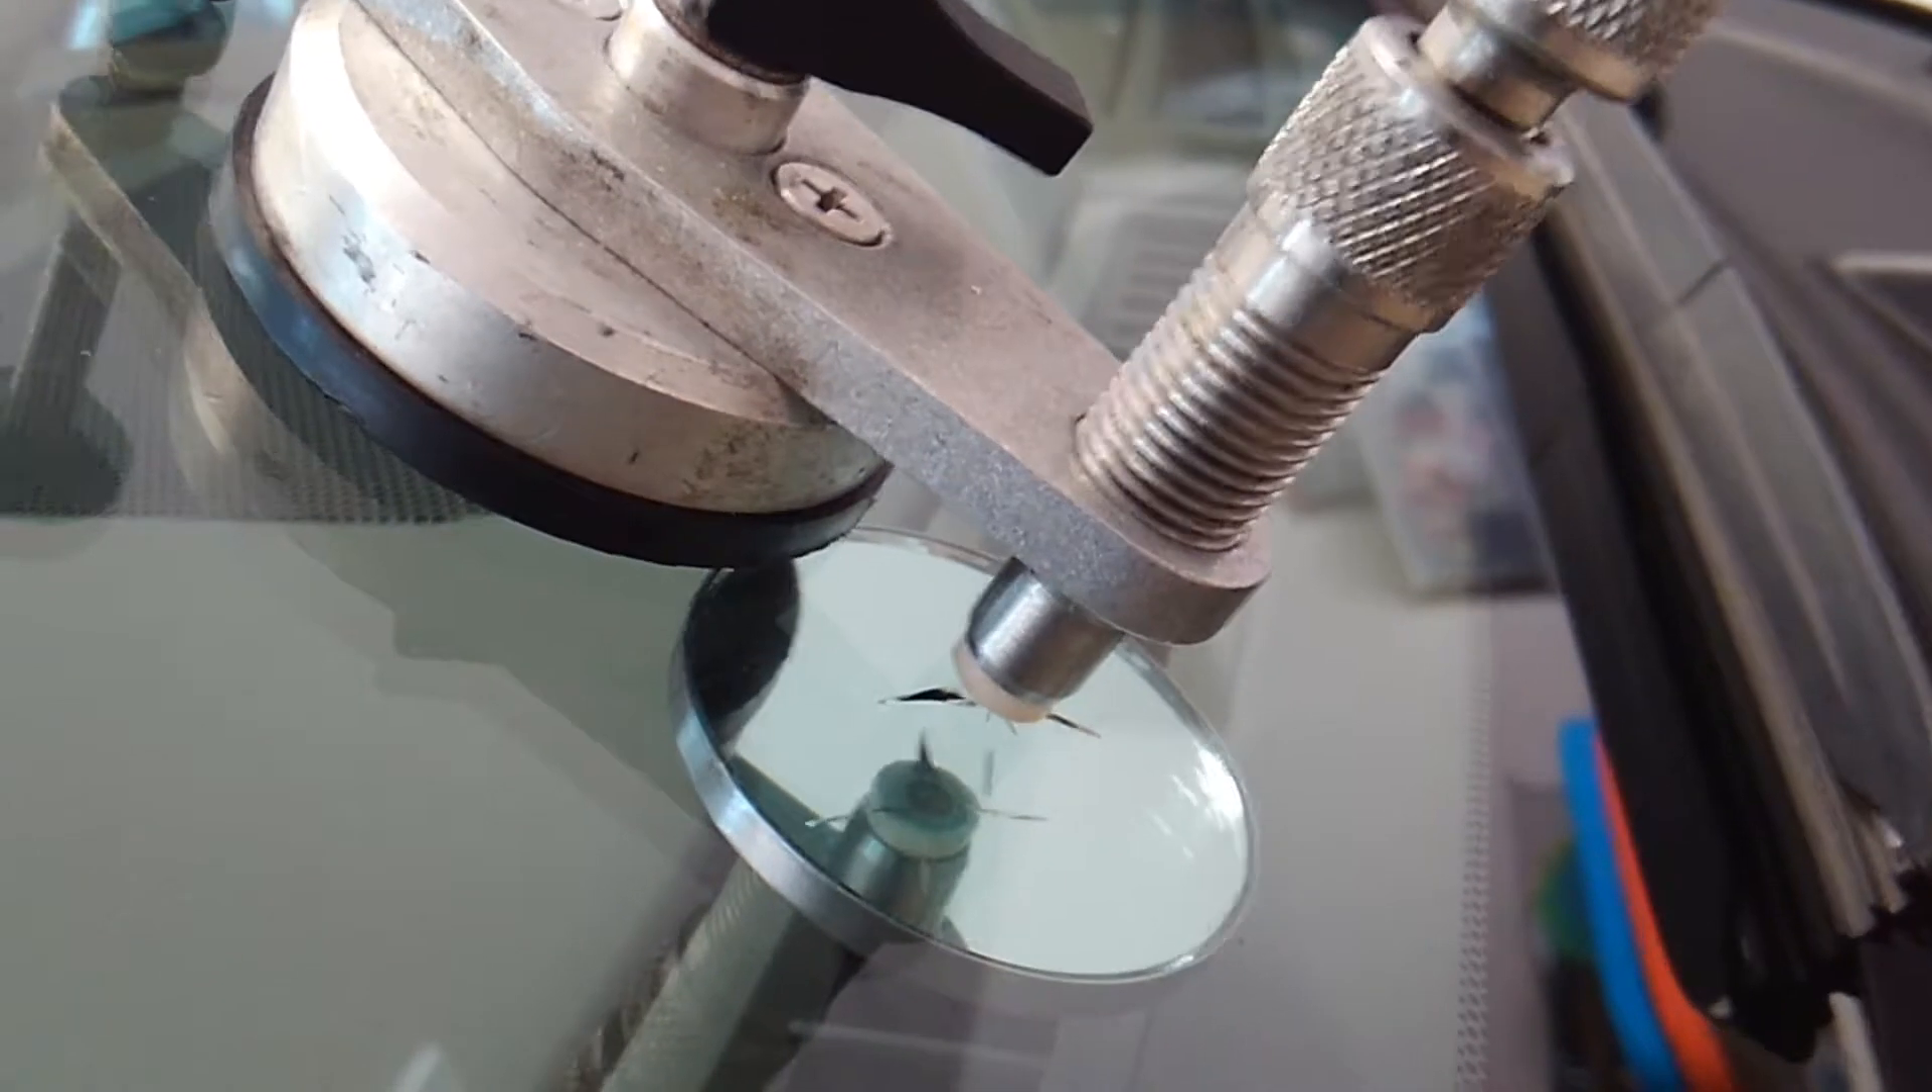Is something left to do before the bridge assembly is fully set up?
No.